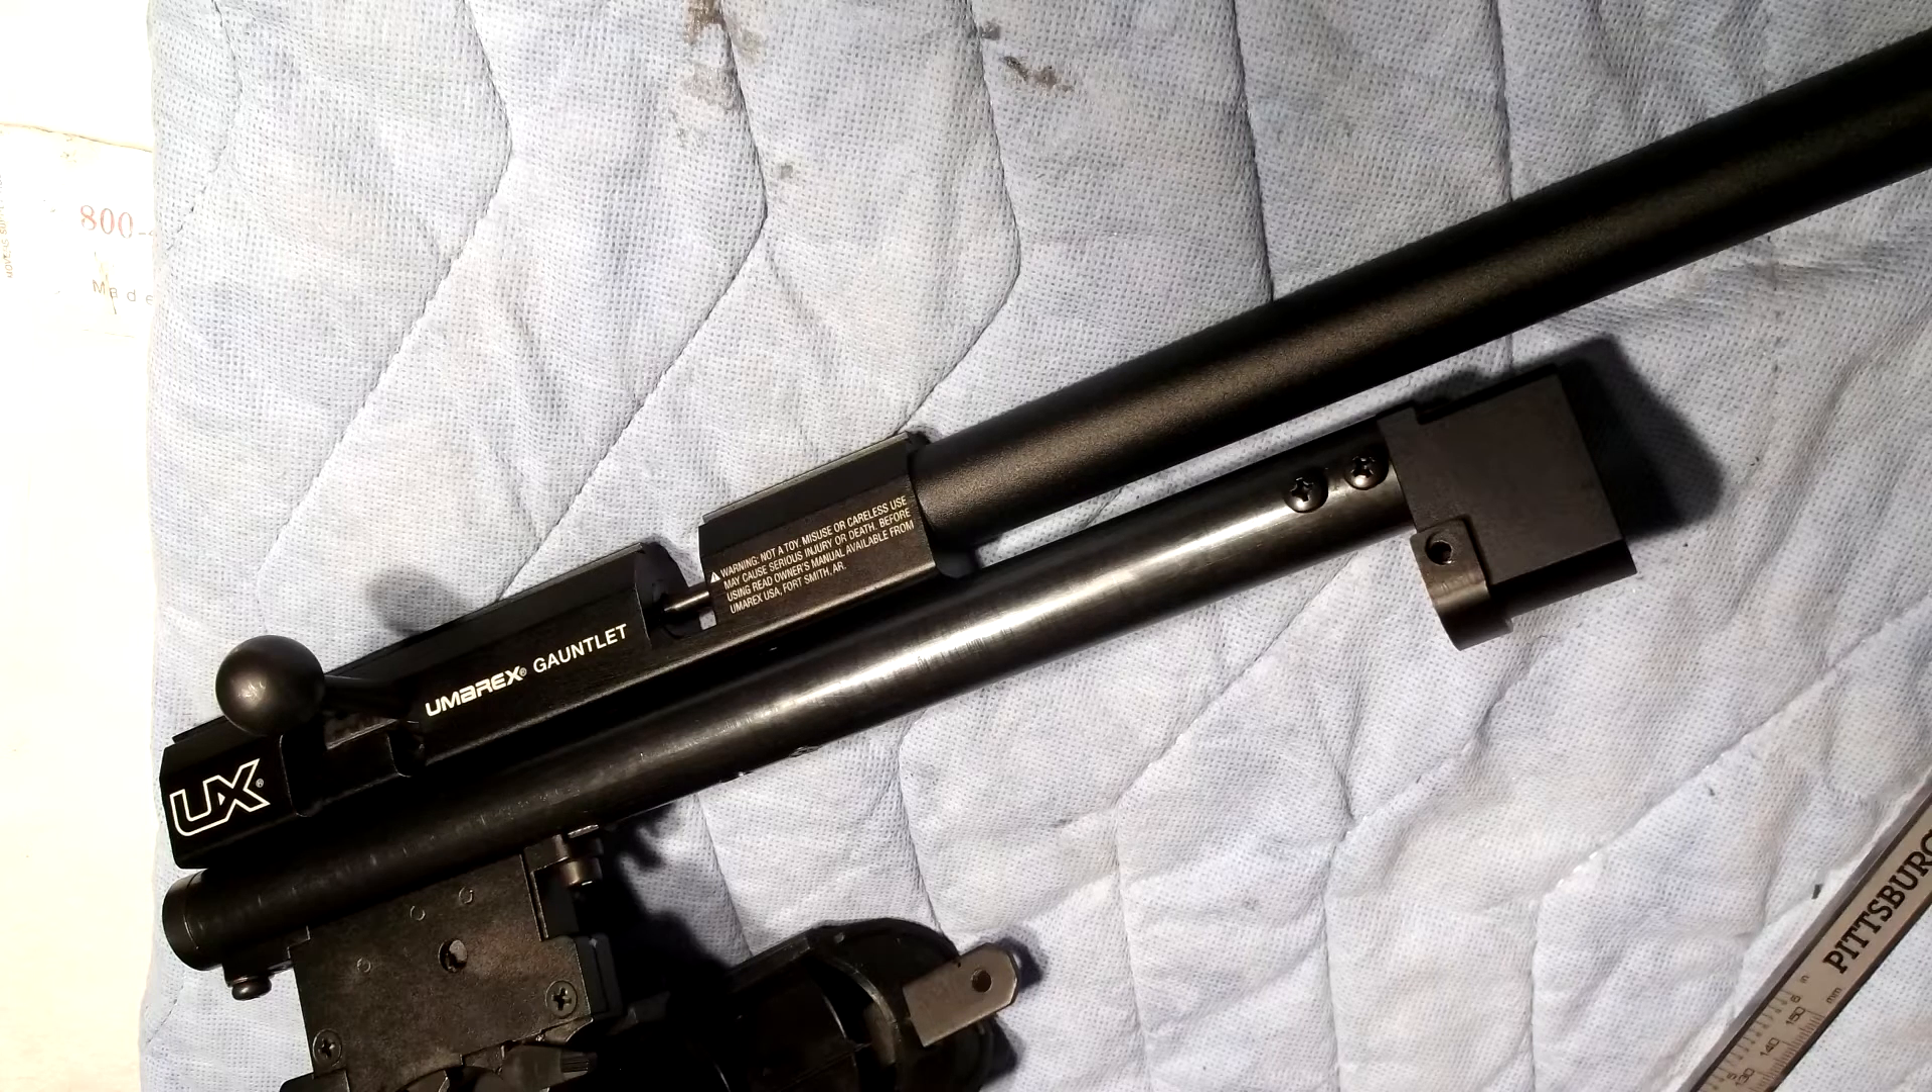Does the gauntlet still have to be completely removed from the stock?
No.